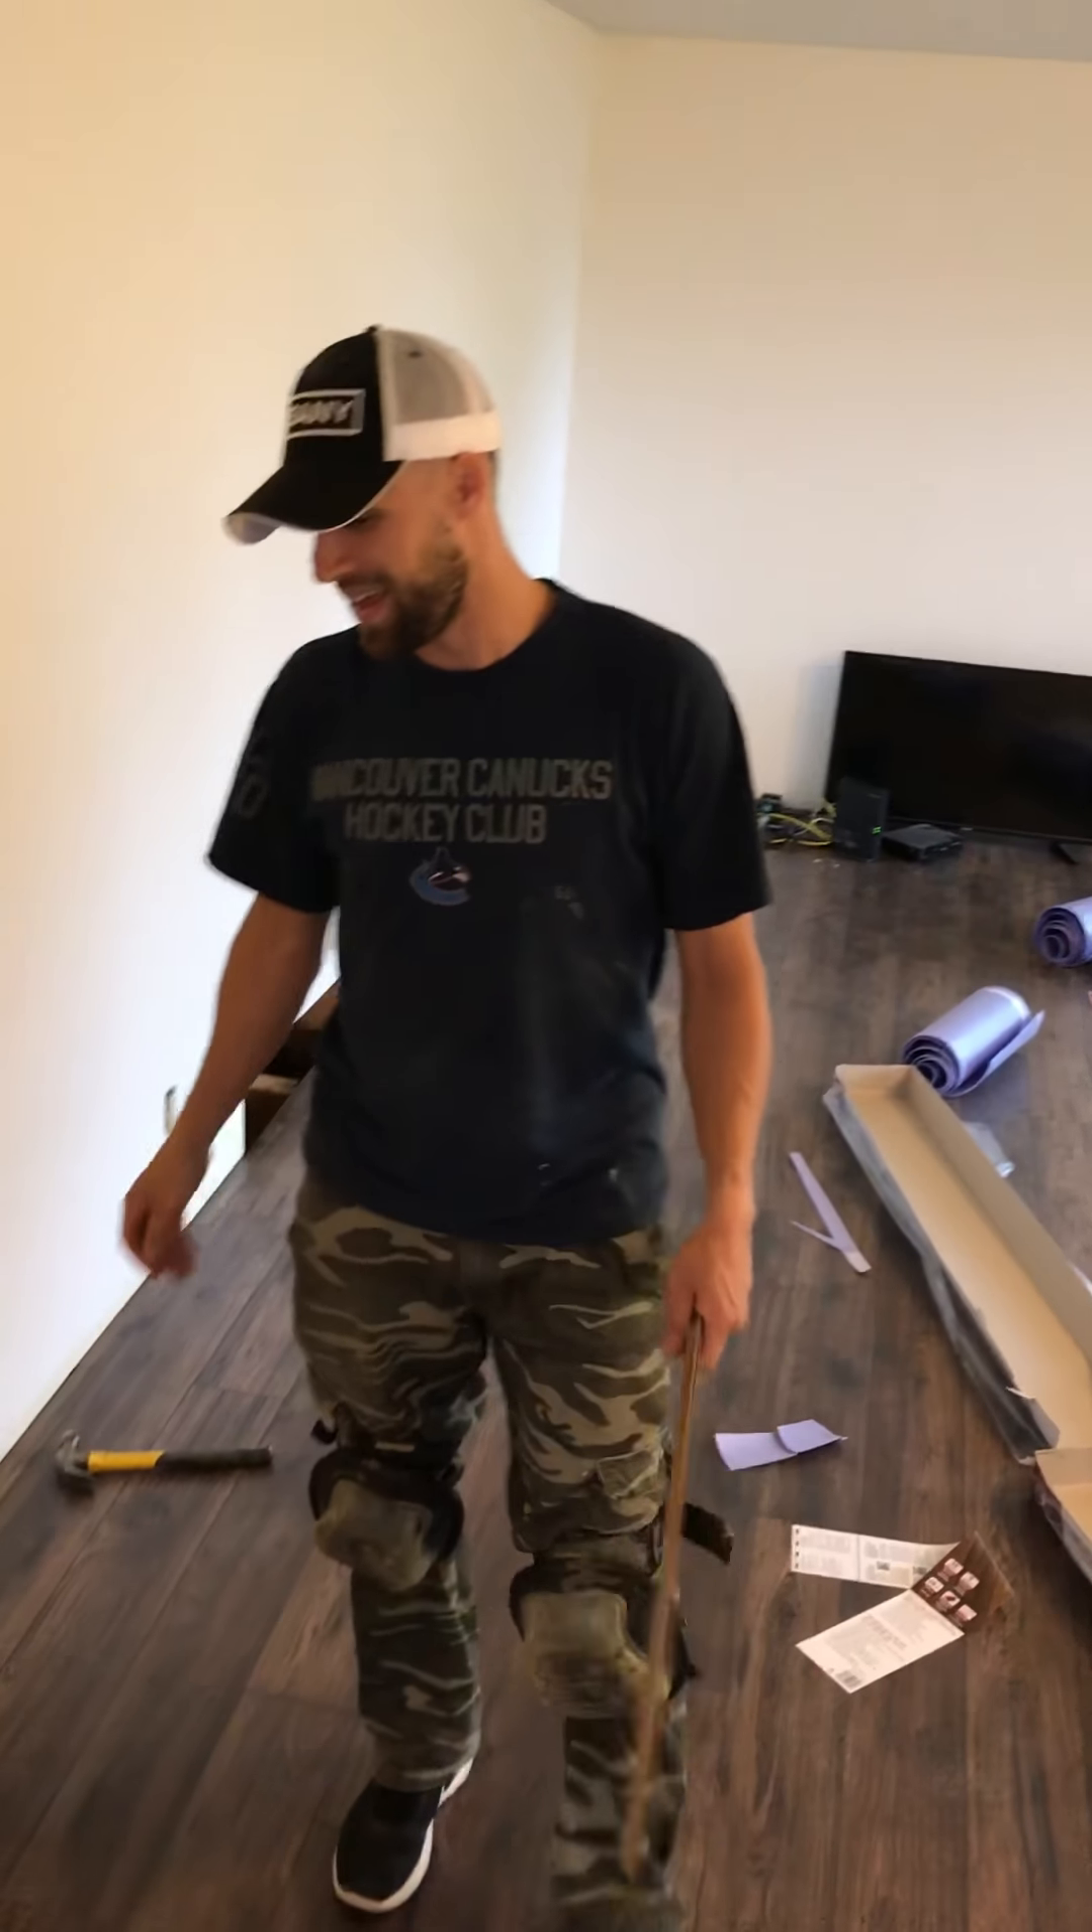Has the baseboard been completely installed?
No.